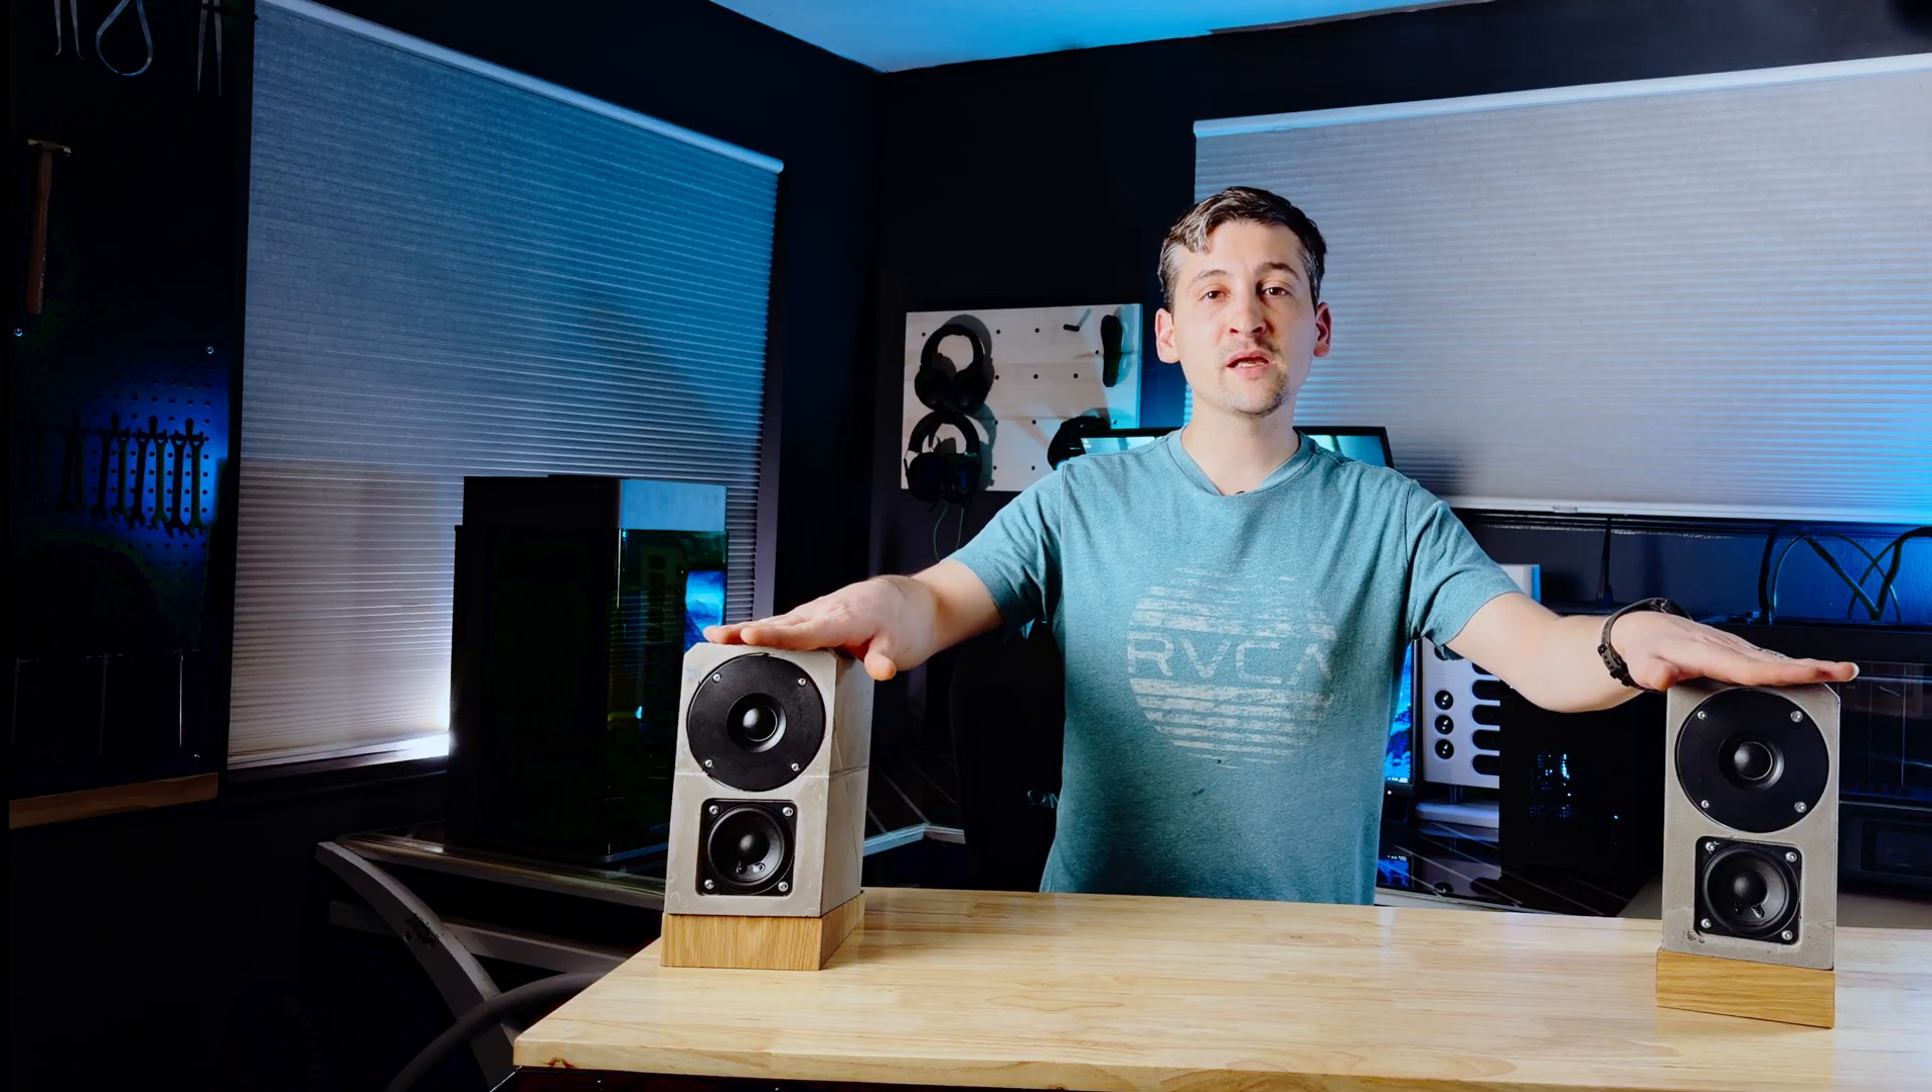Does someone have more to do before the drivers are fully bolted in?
No.